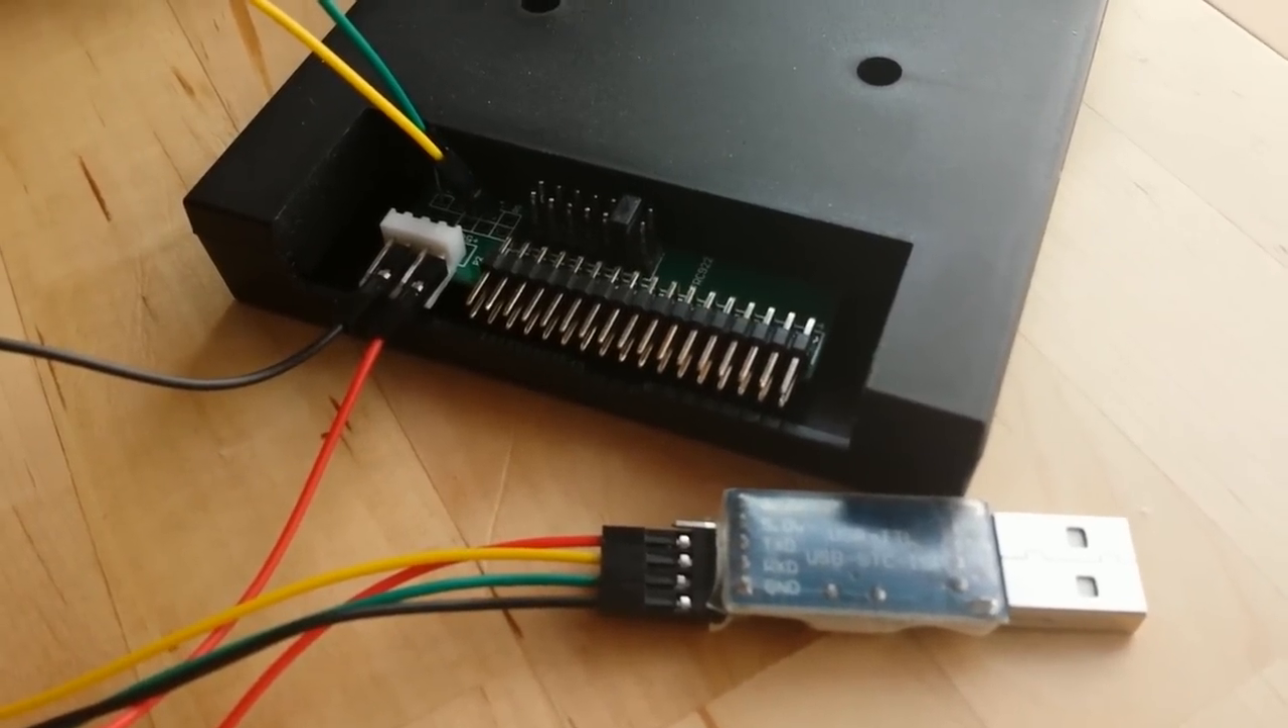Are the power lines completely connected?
Yes.